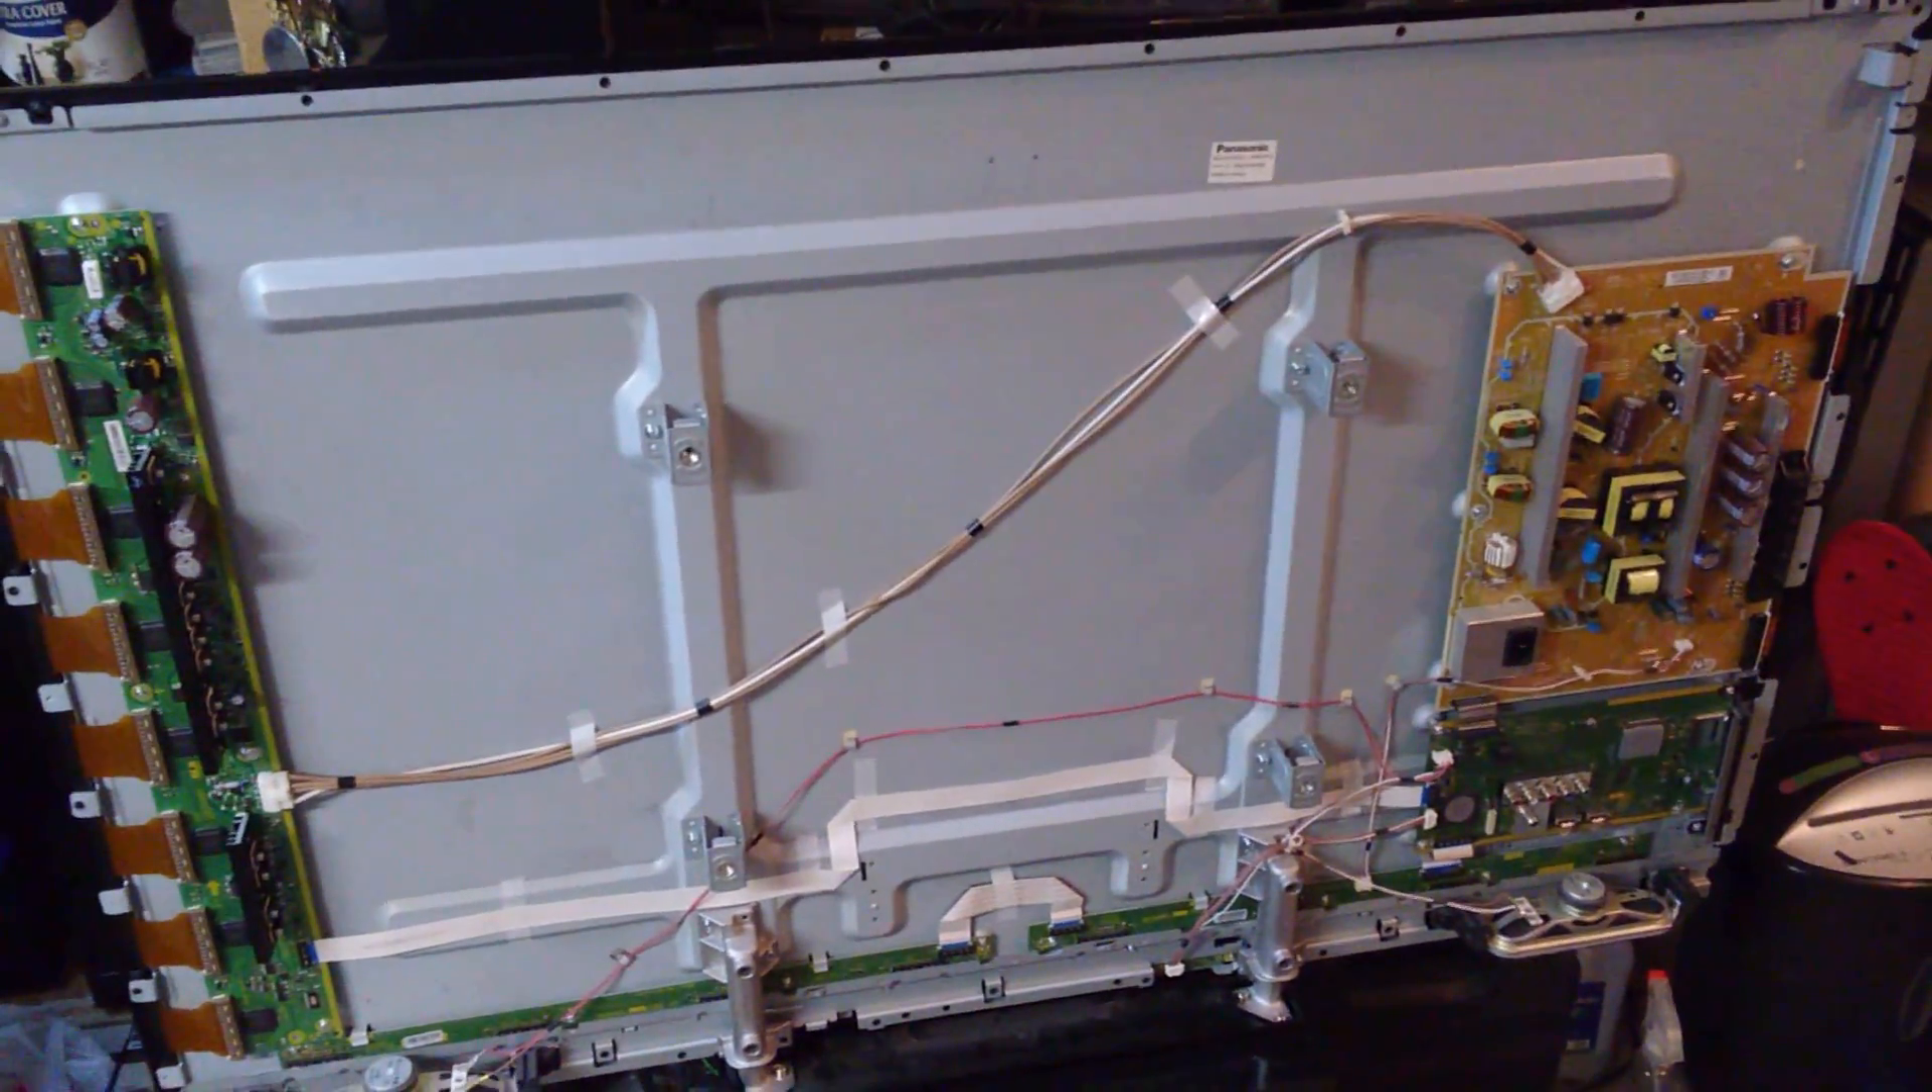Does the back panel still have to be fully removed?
No.